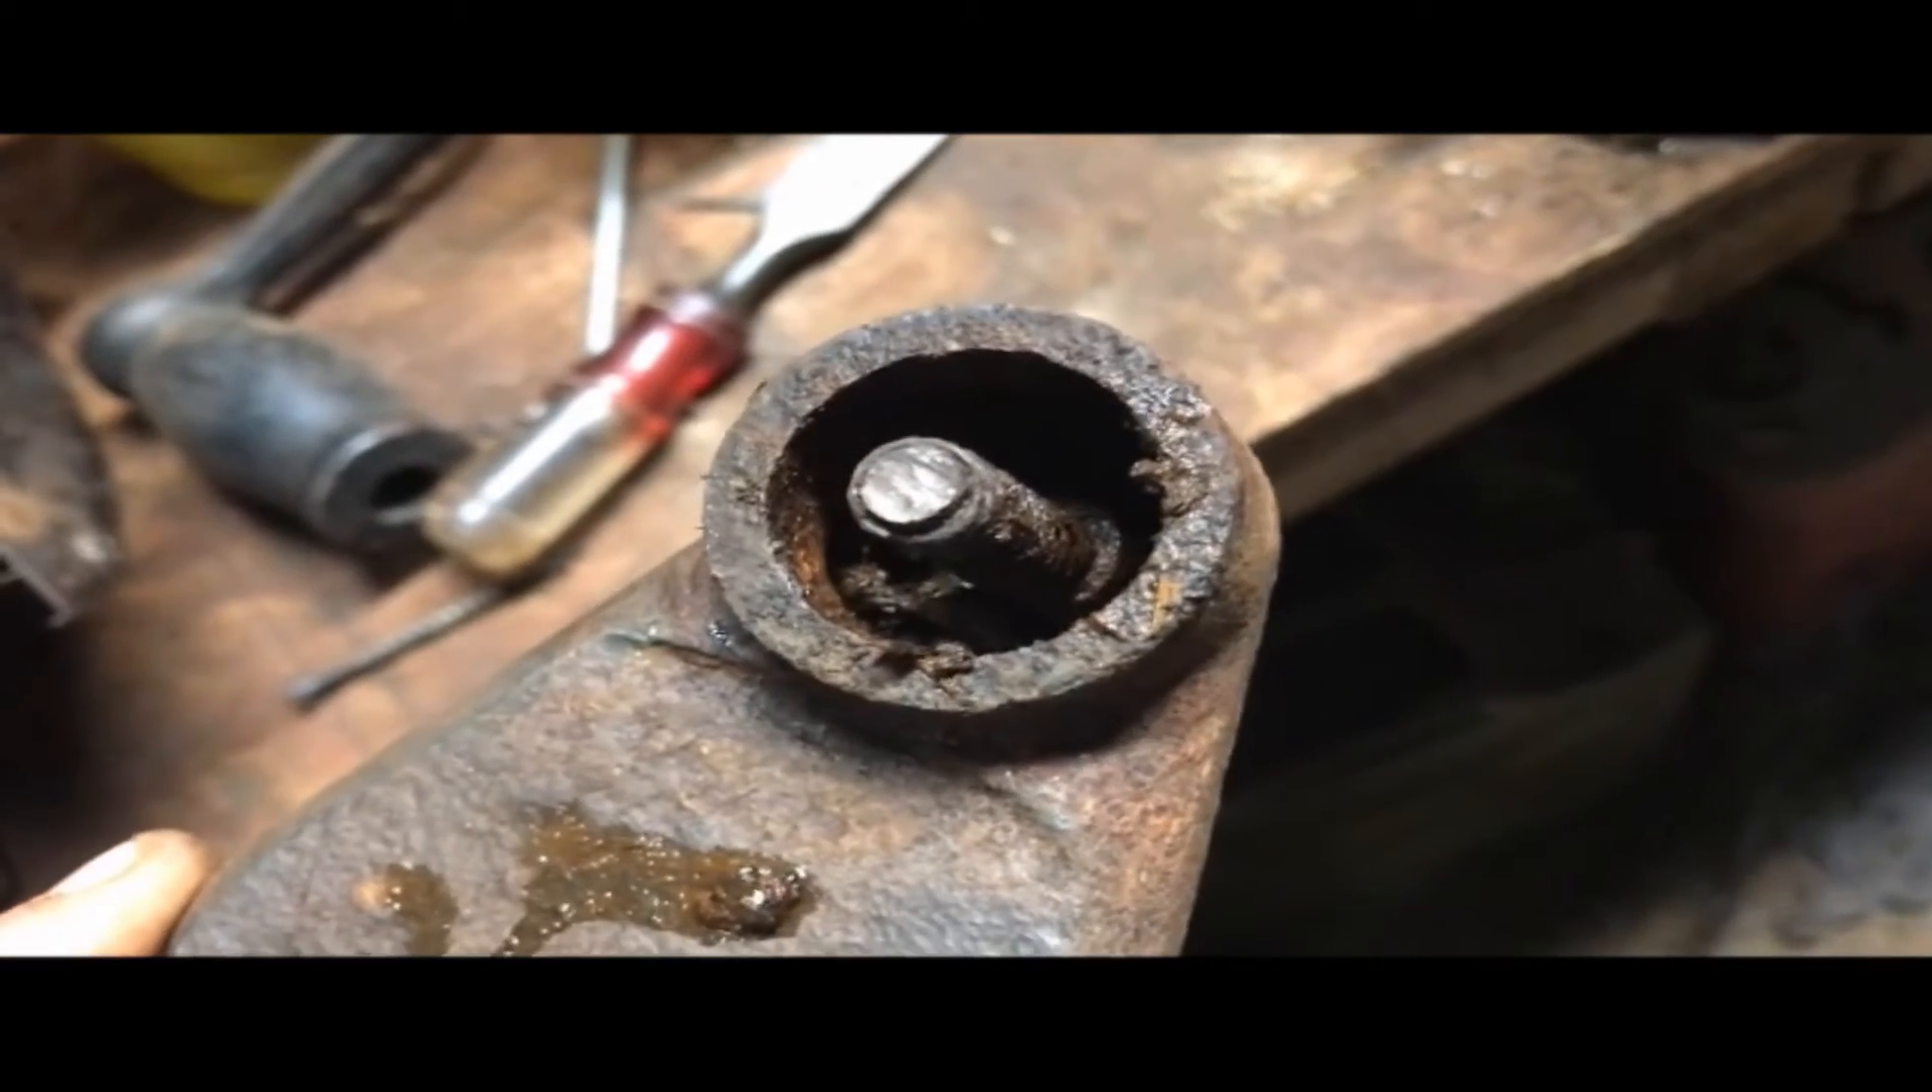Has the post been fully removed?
No.